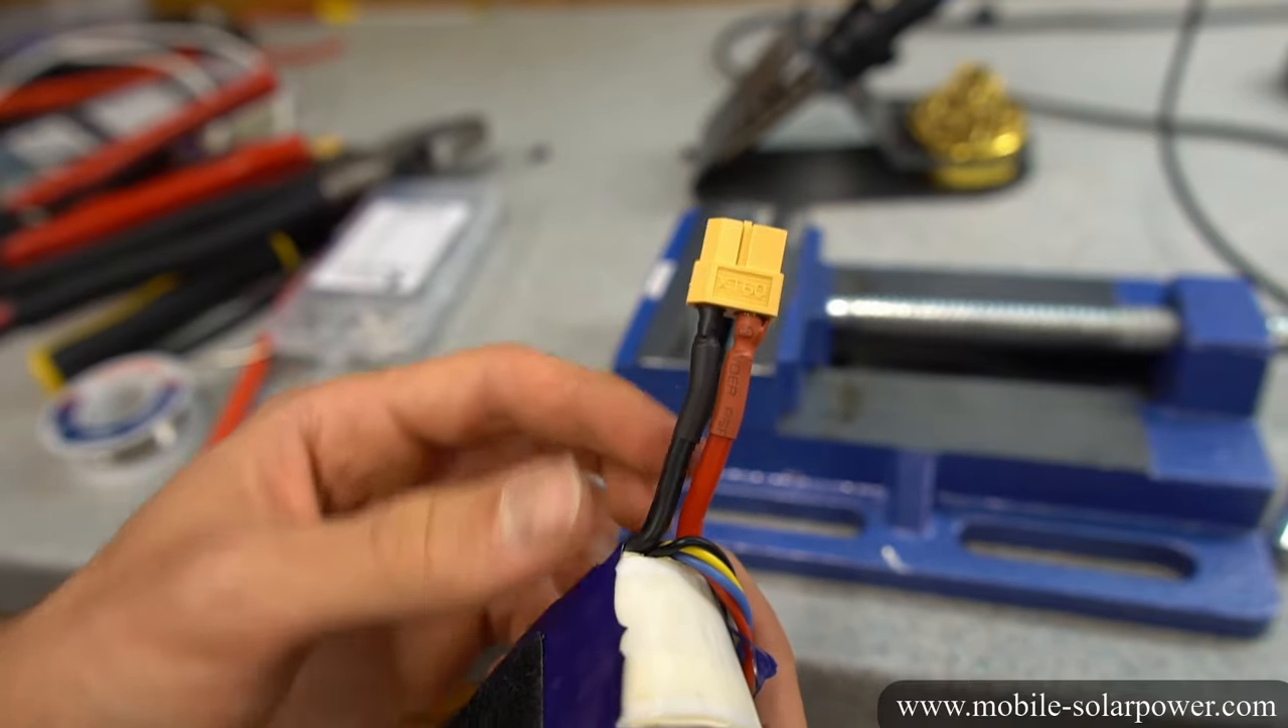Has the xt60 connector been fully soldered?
Yes.